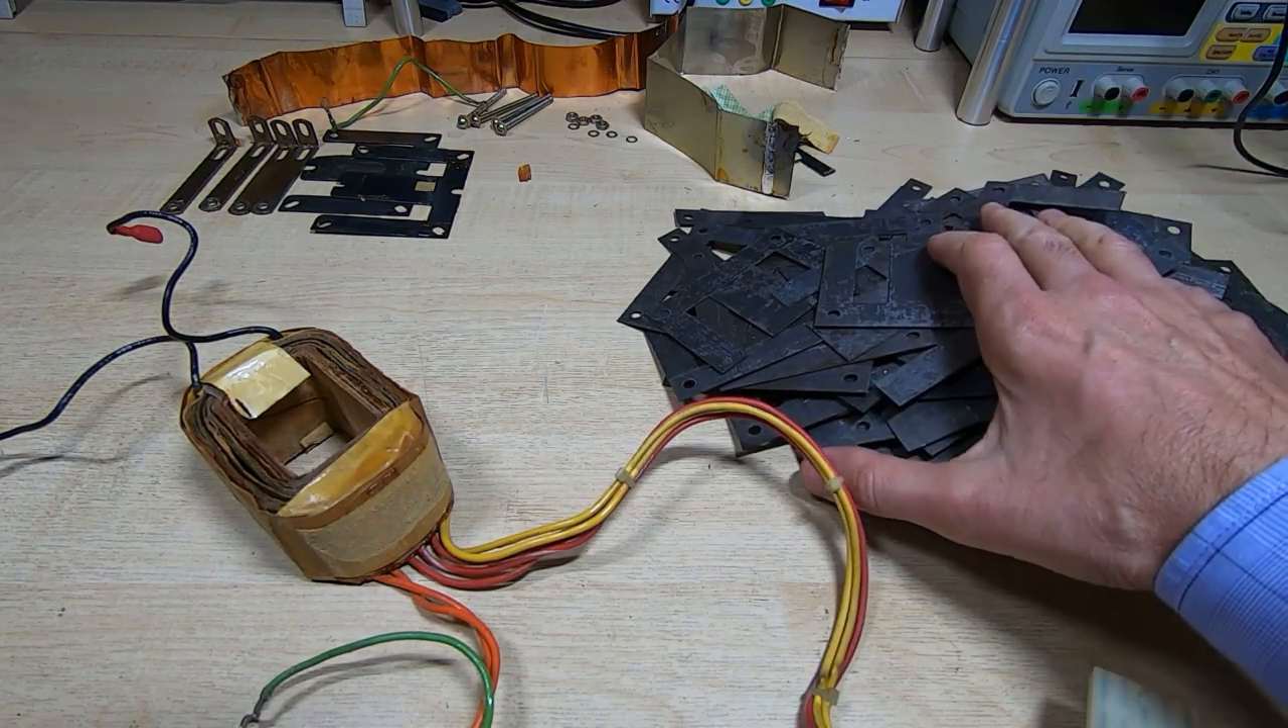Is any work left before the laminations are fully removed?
No.